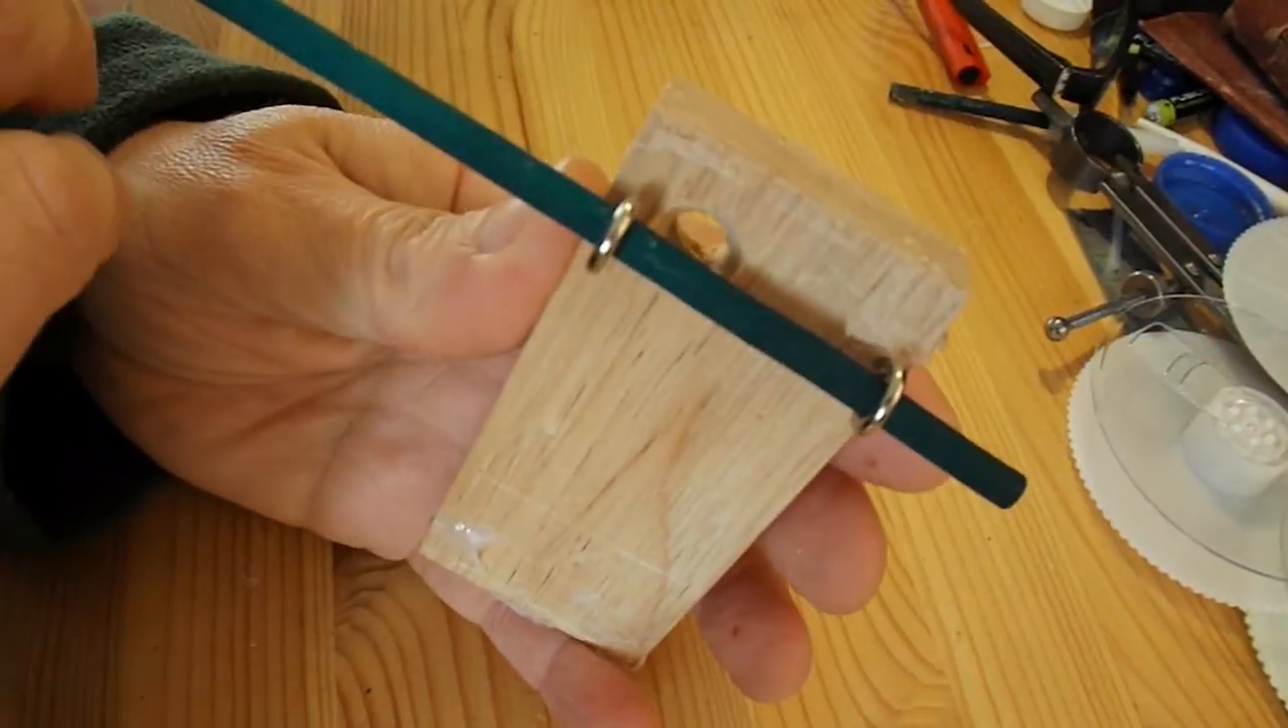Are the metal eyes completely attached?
Yes.